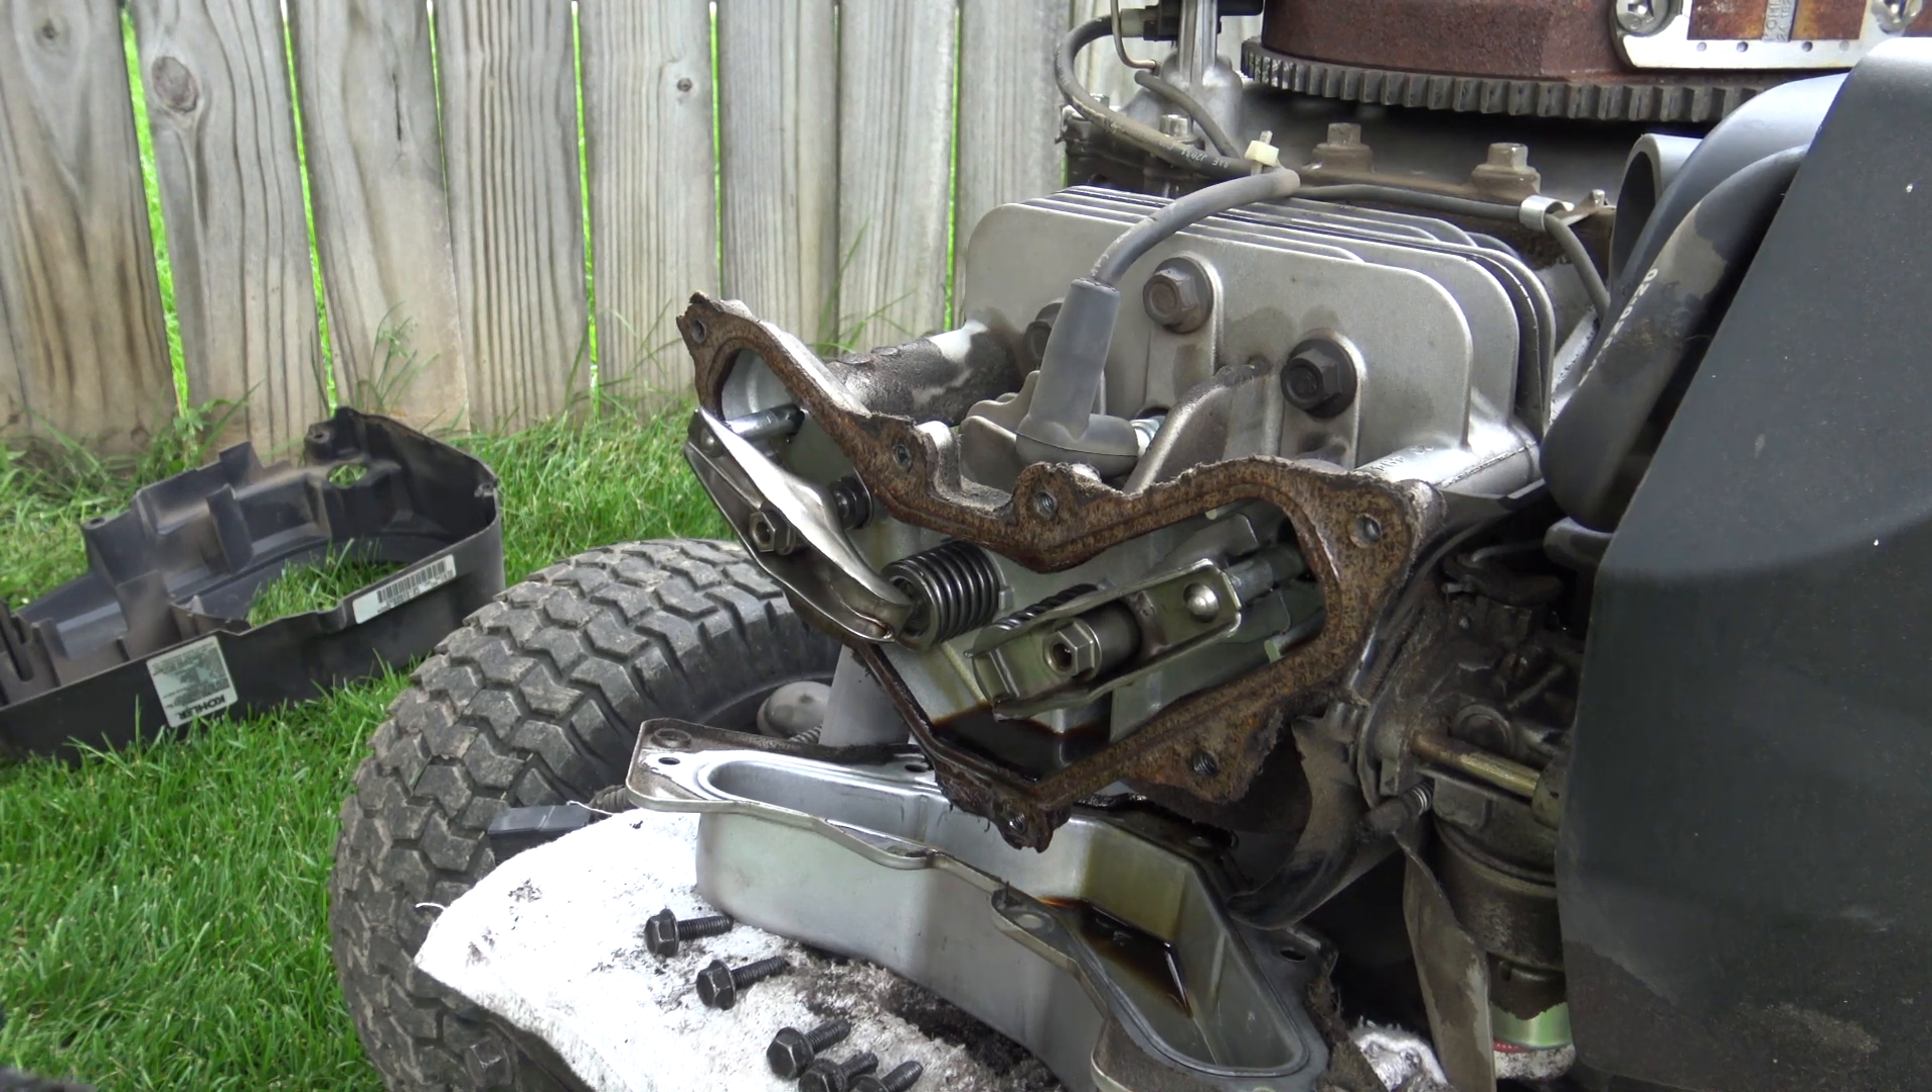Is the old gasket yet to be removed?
Yes.